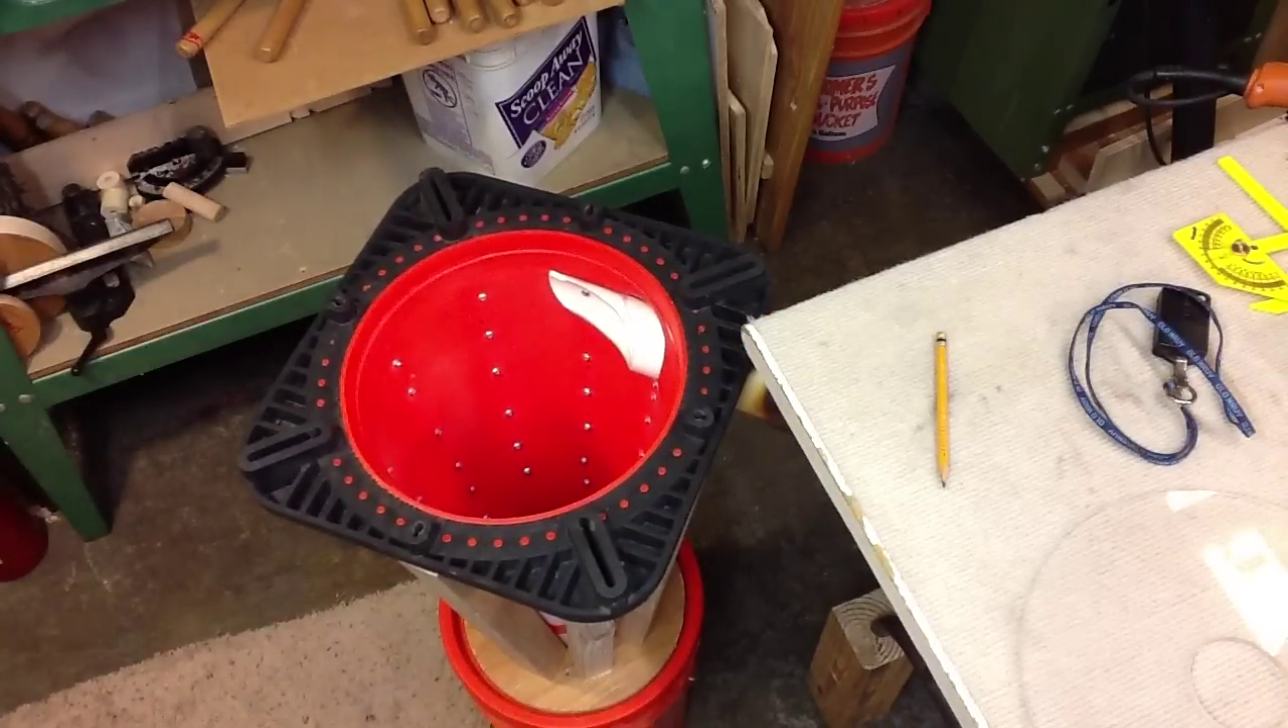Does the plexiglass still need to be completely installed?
Yes.